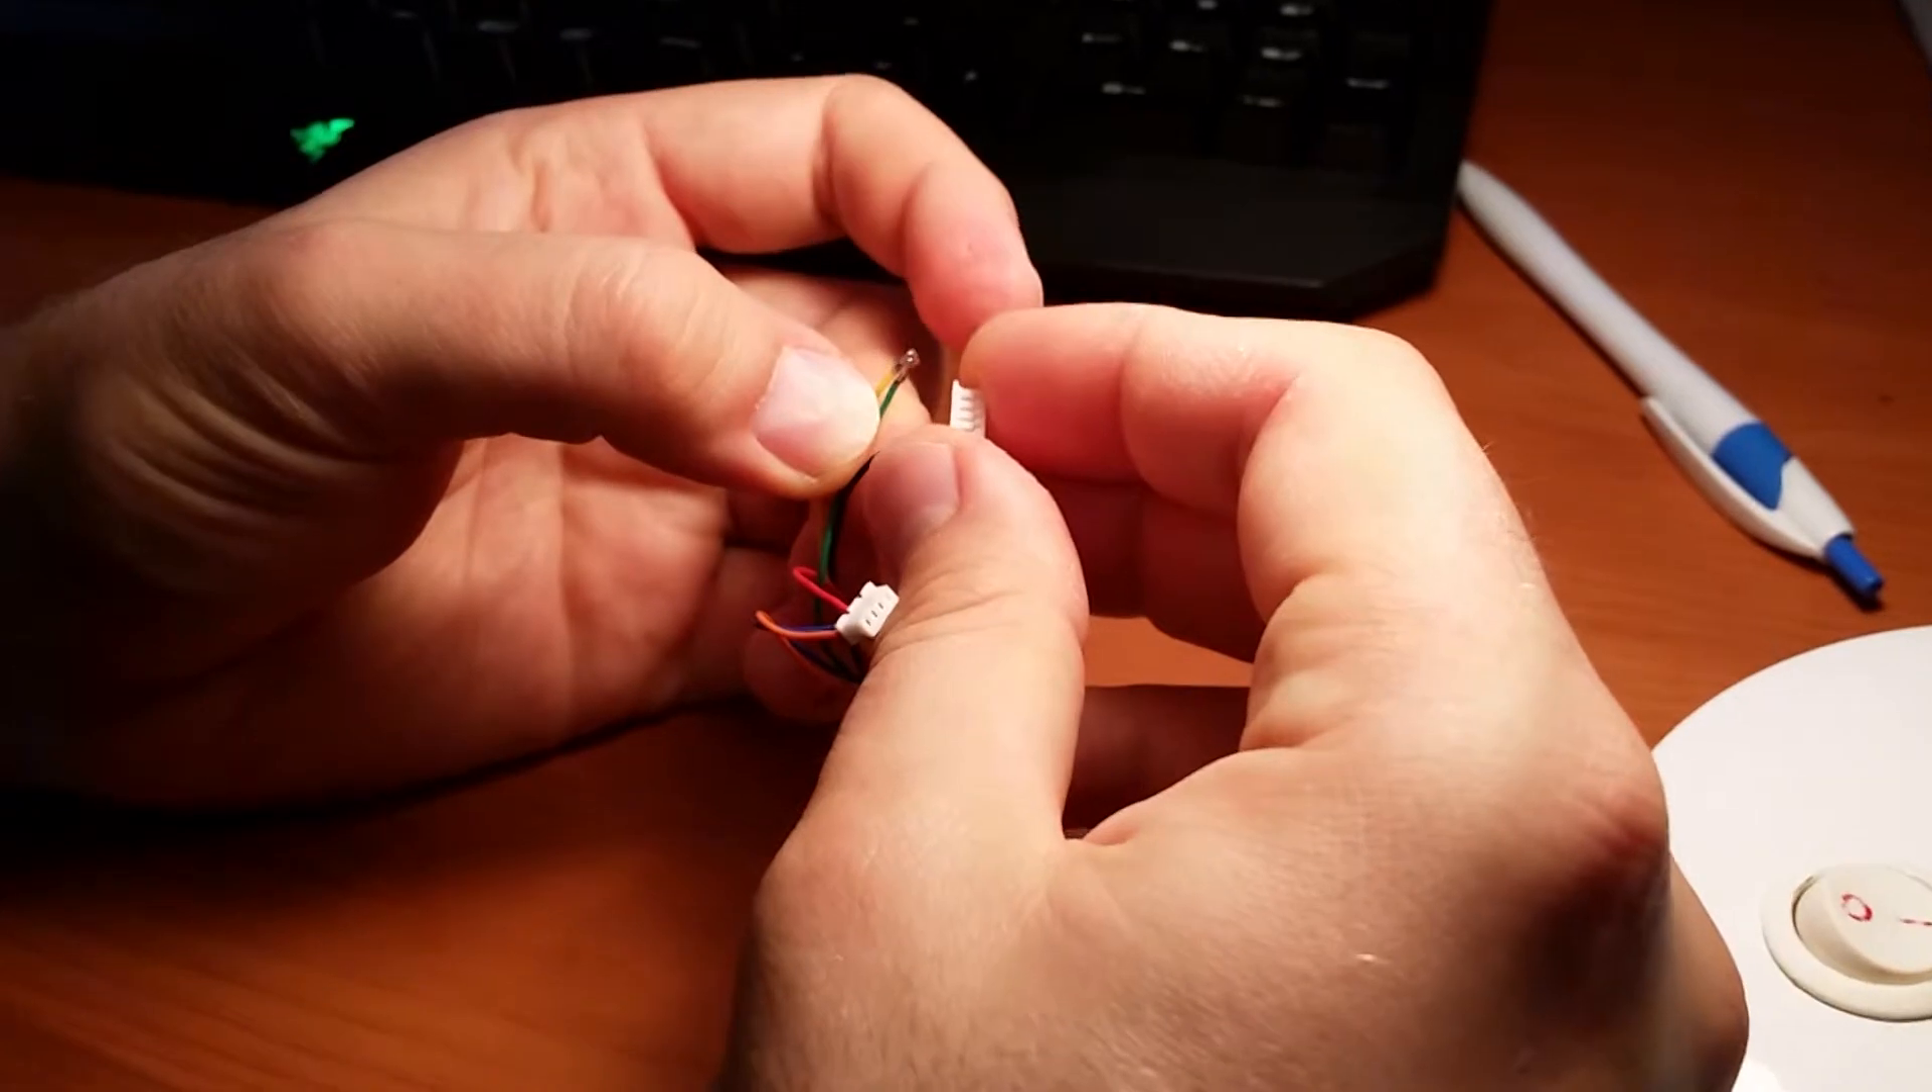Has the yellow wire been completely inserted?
No.